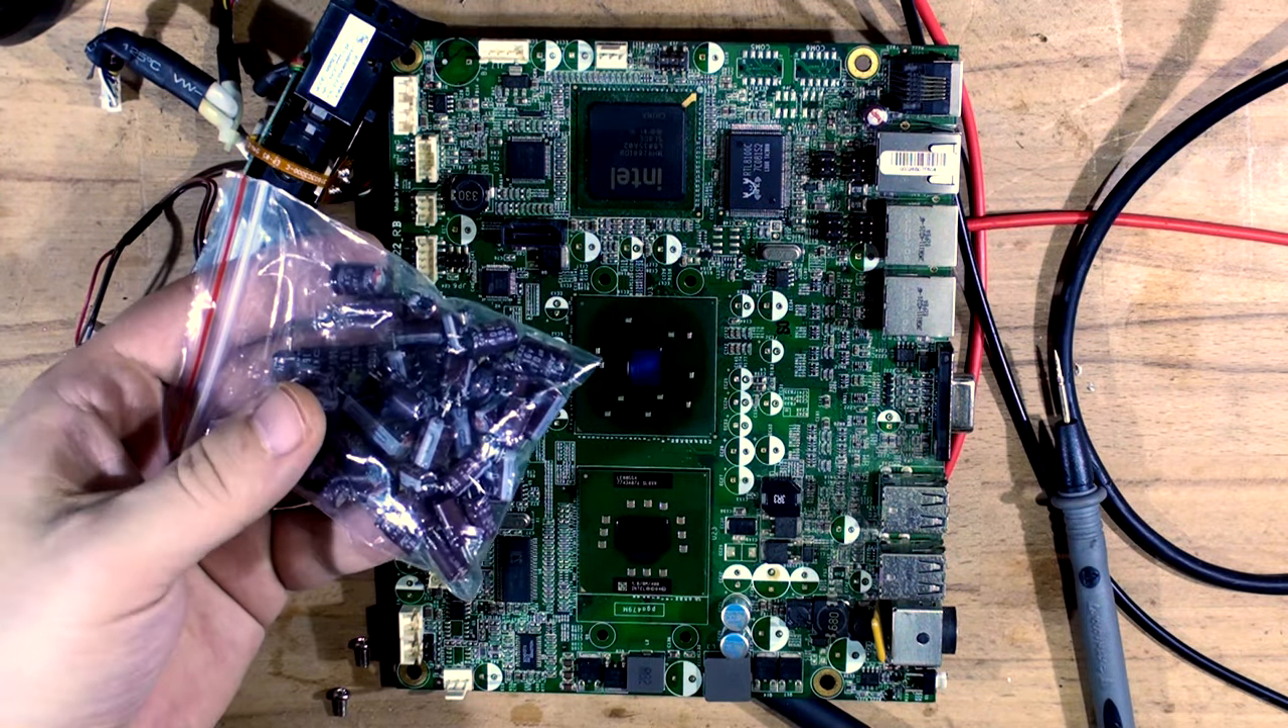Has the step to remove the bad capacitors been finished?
Yes.